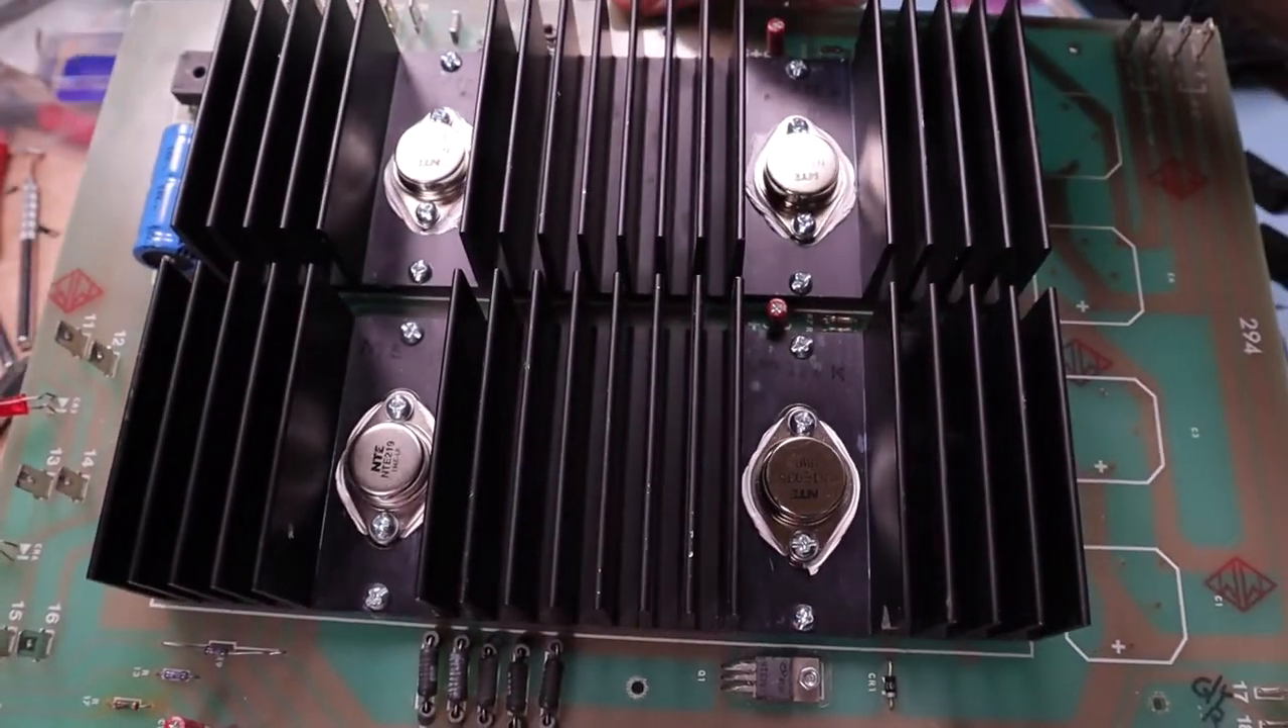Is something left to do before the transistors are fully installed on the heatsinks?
No.